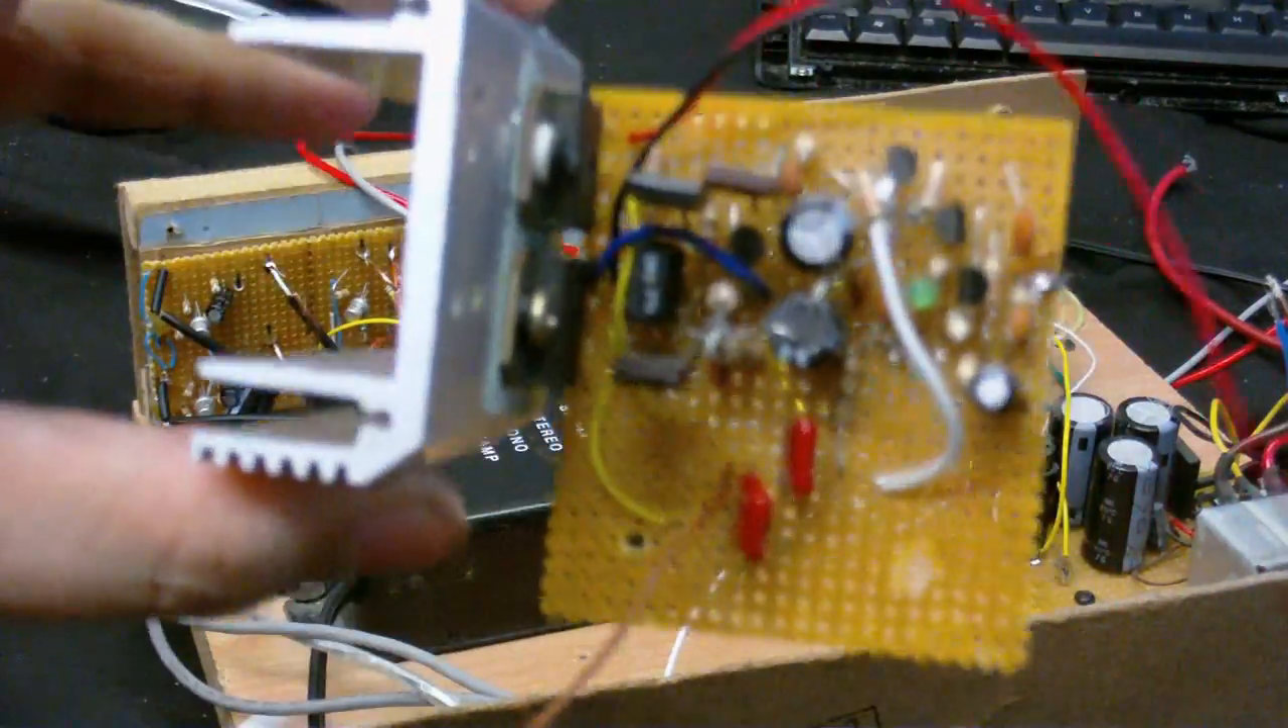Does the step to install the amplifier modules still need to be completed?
Yes.